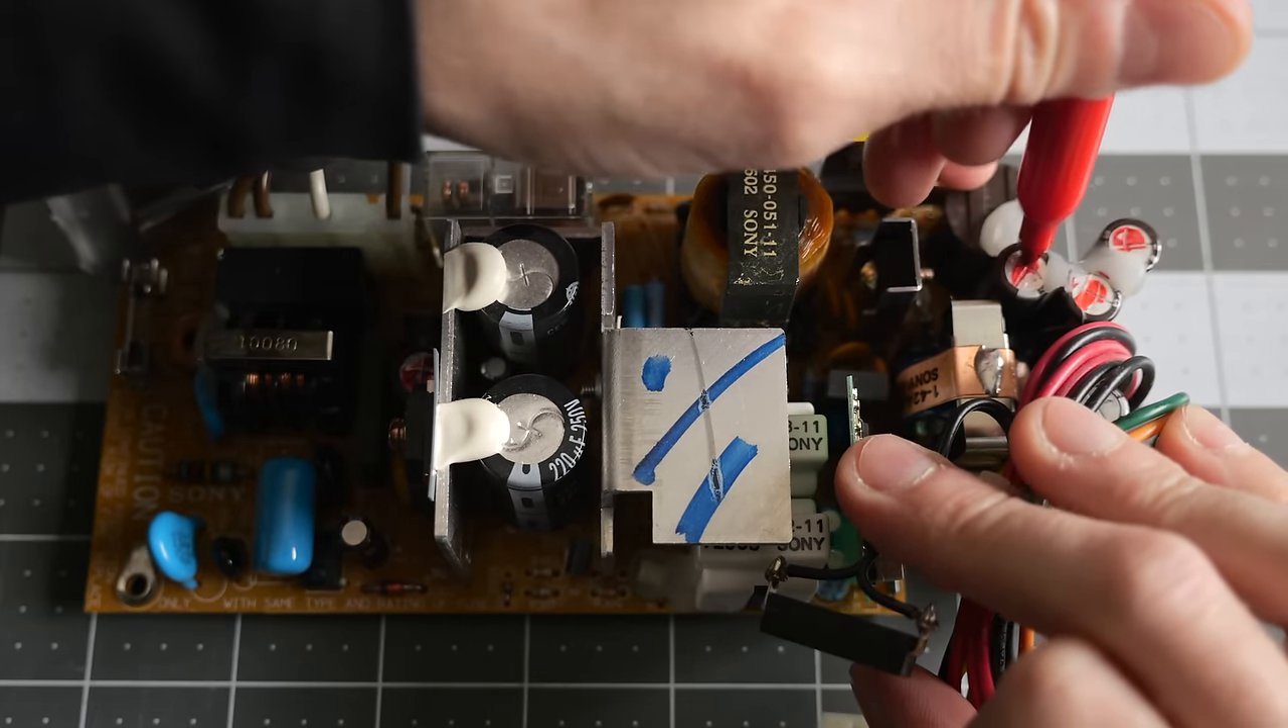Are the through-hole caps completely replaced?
No.